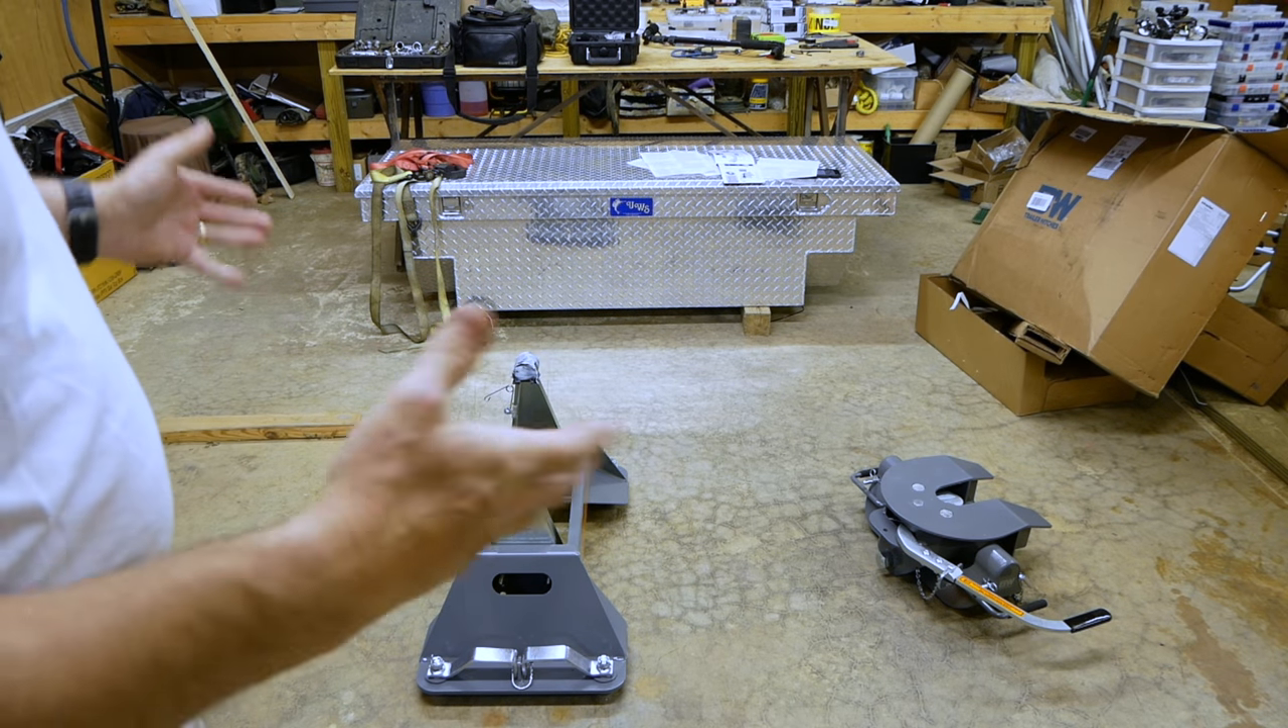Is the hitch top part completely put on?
No.